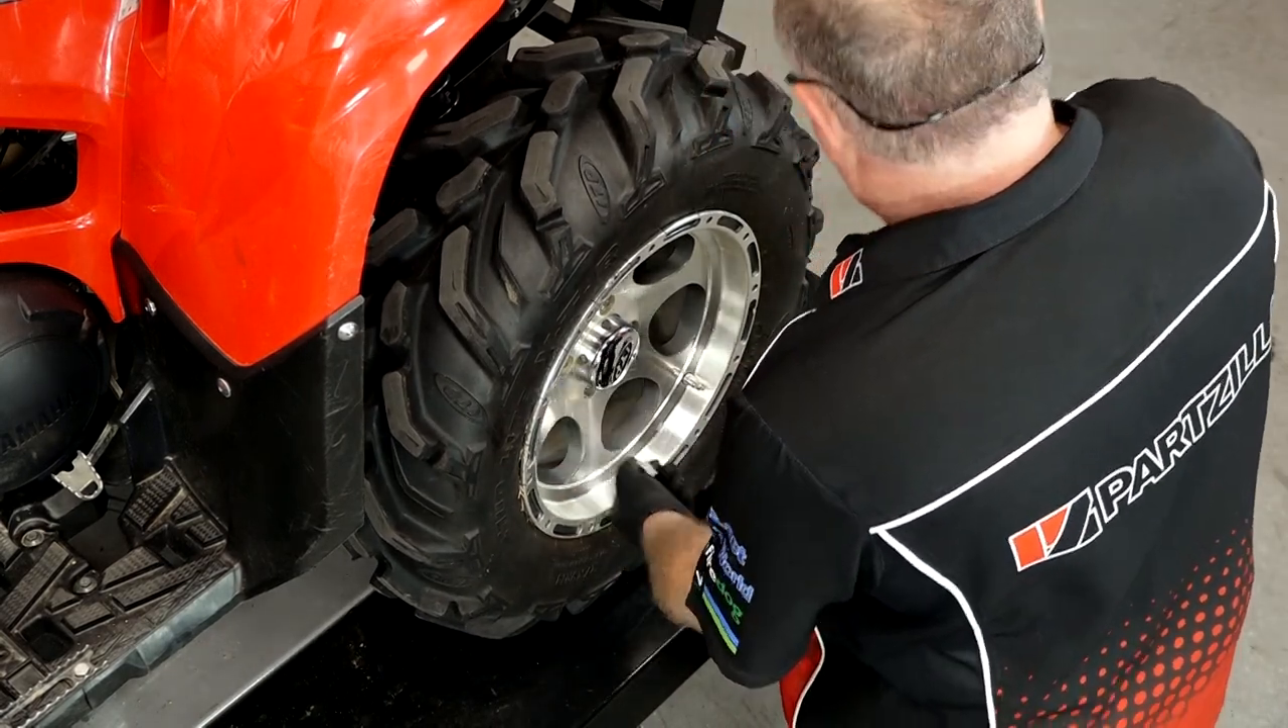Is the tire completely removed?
No.